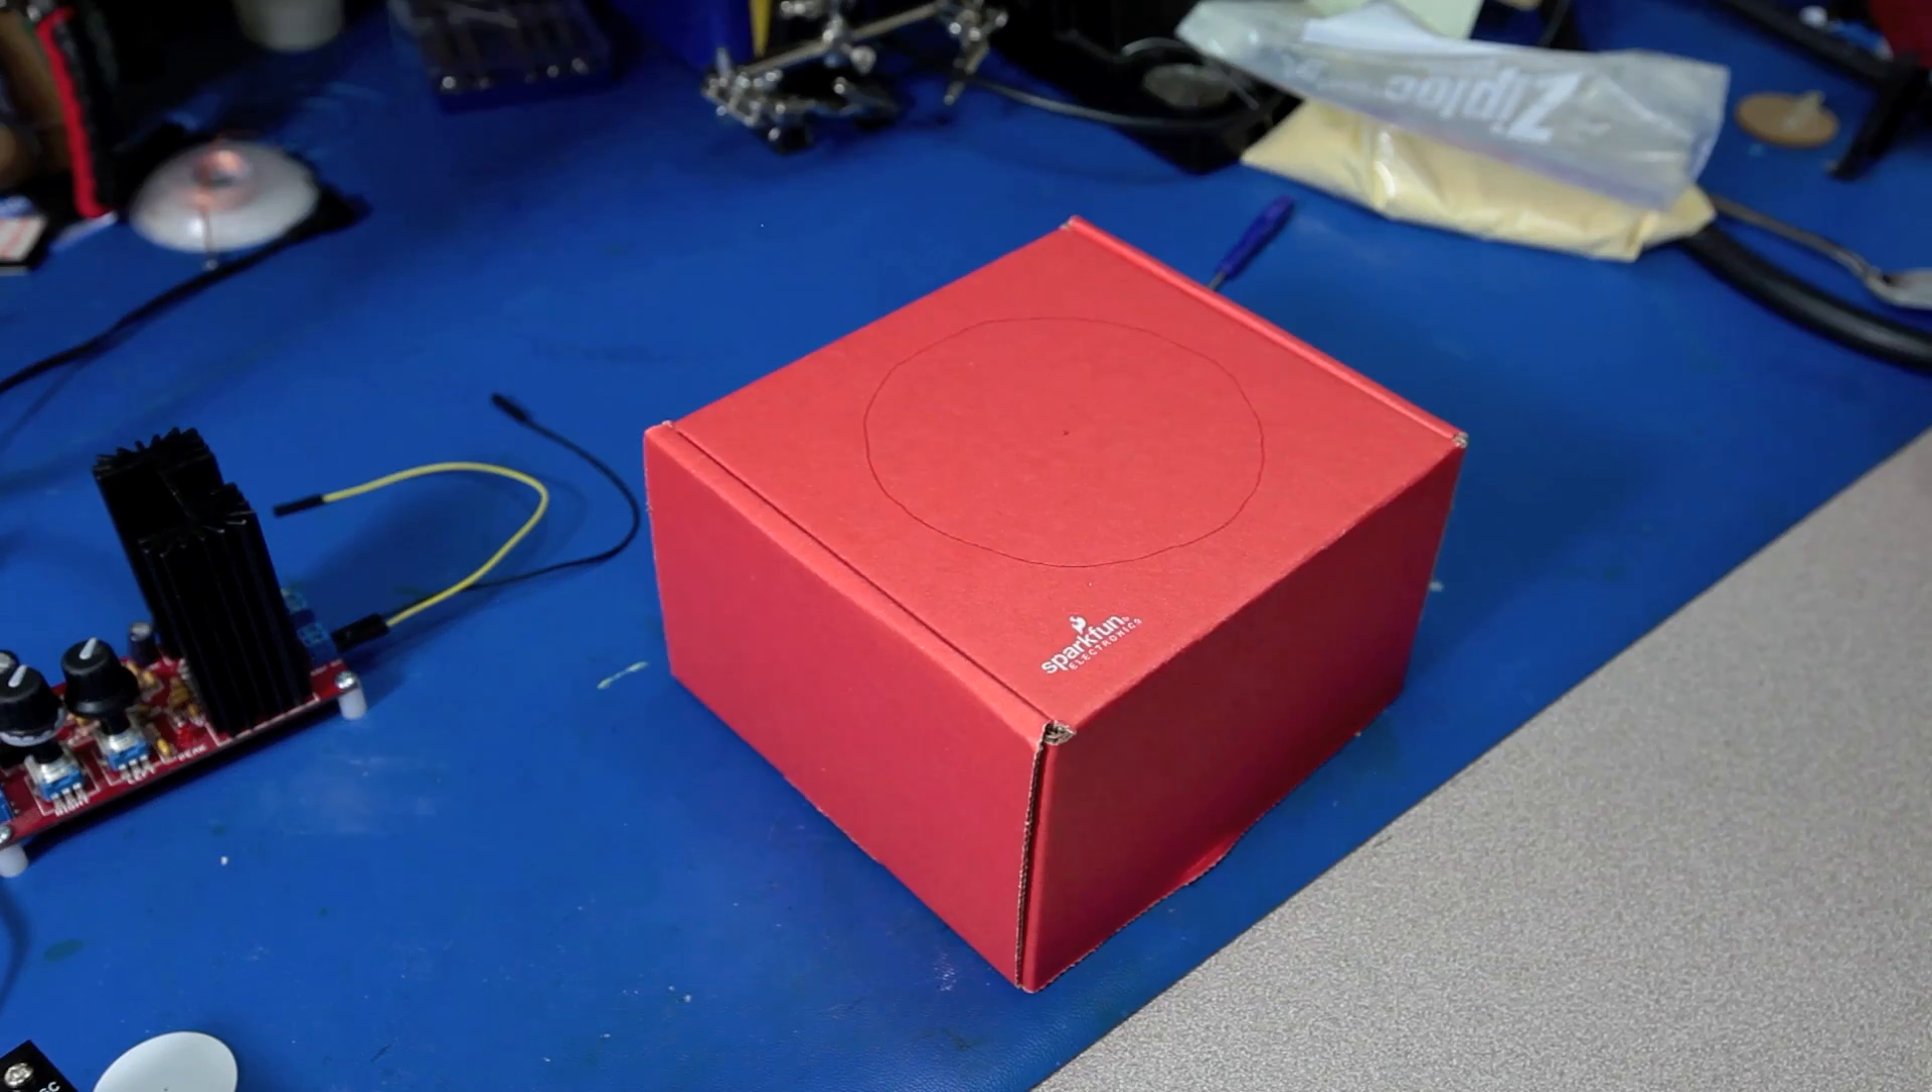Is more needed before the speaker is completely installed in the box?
Yes.